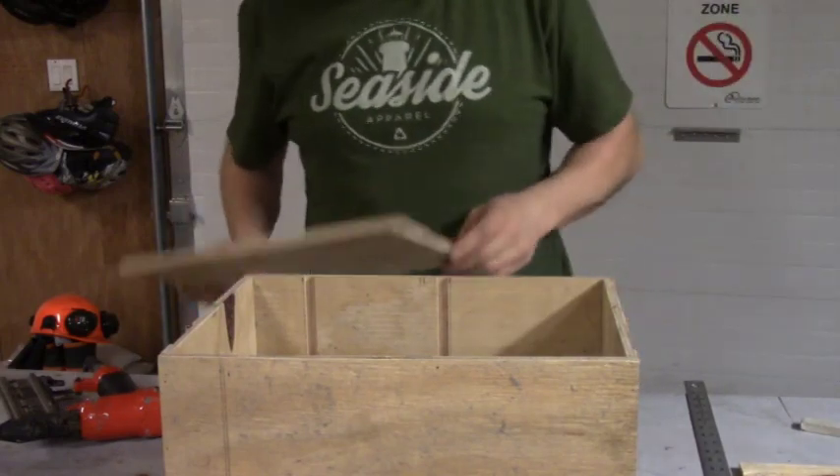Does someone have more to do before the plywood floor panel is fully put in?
Yes.